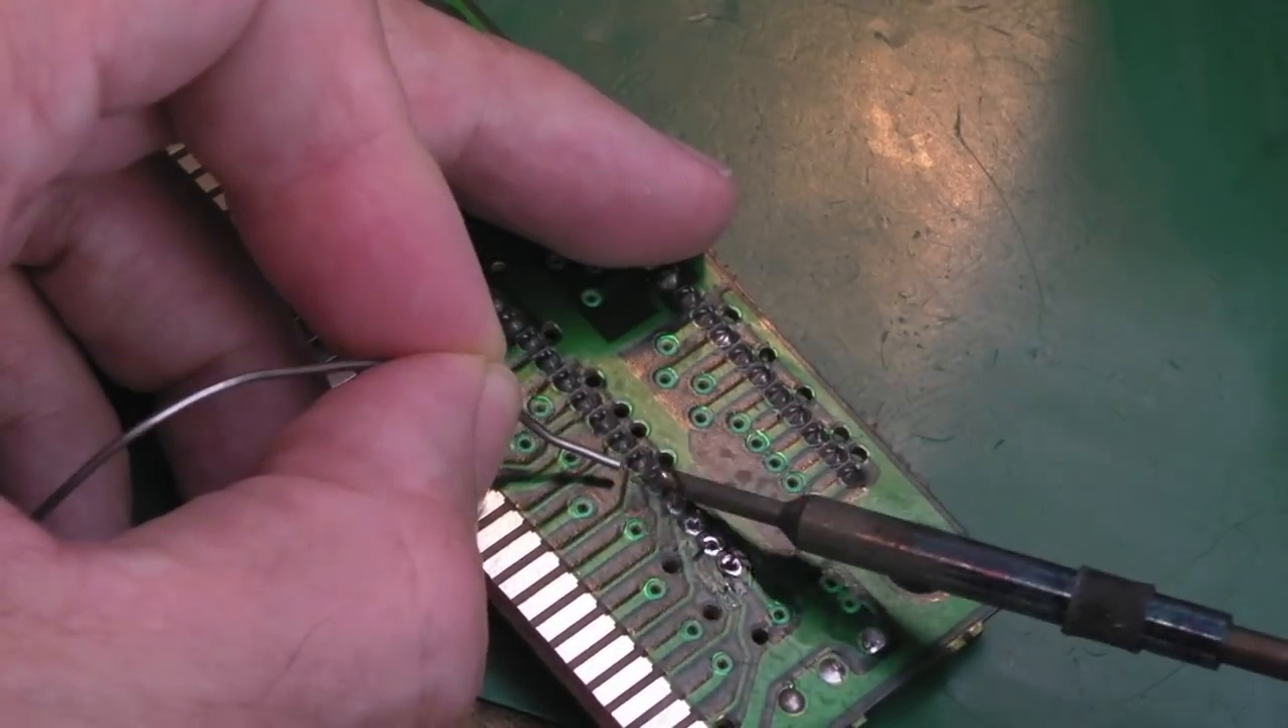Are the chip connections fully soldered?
No.